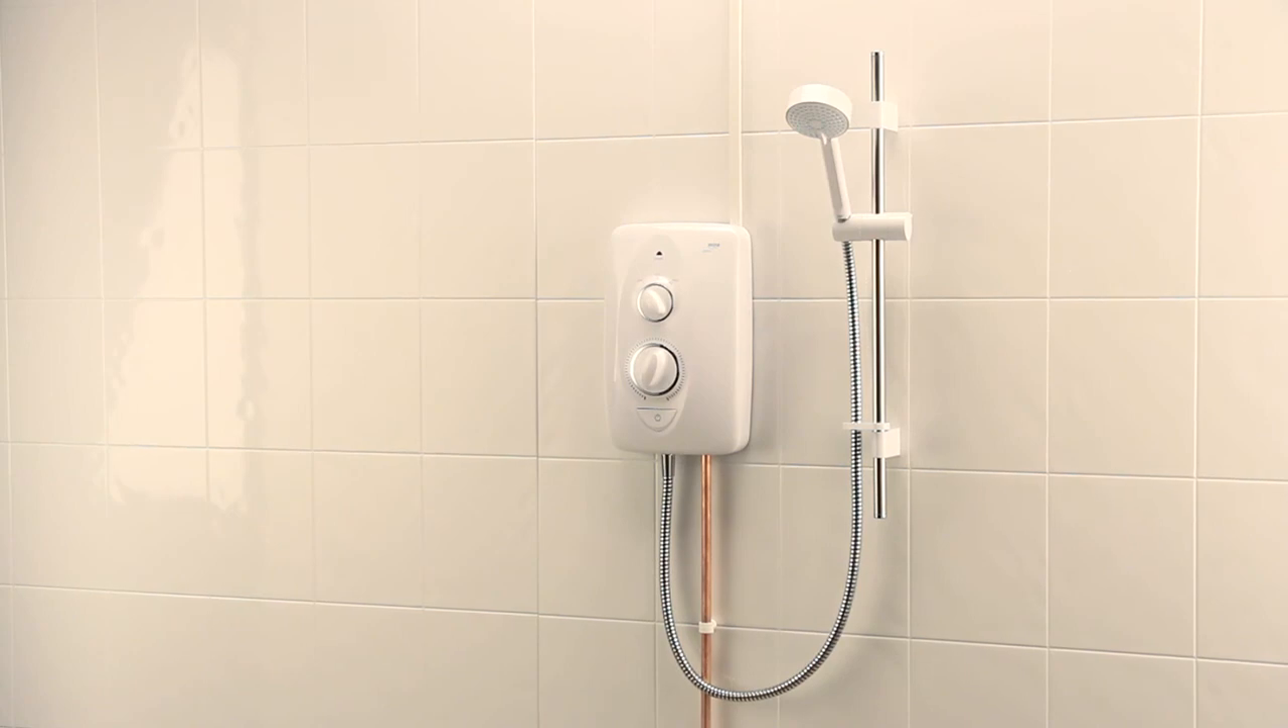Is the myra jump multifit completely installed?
Yes.